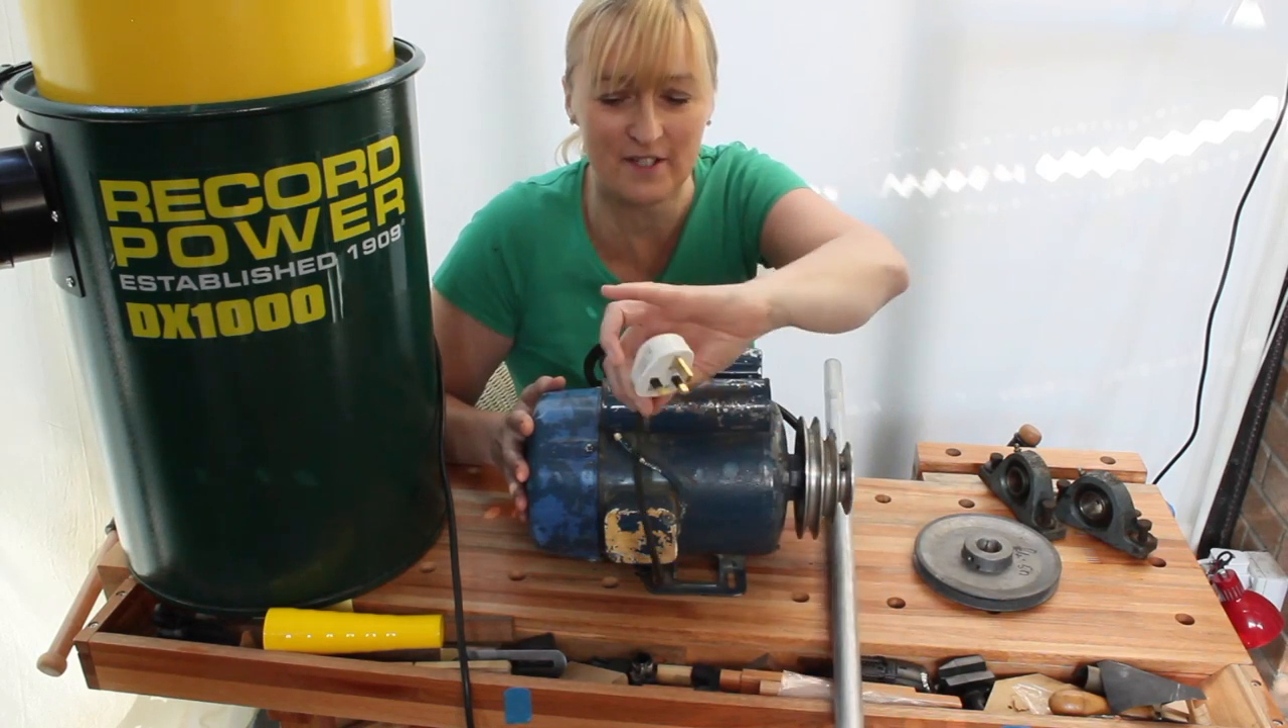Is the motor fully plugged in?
No.